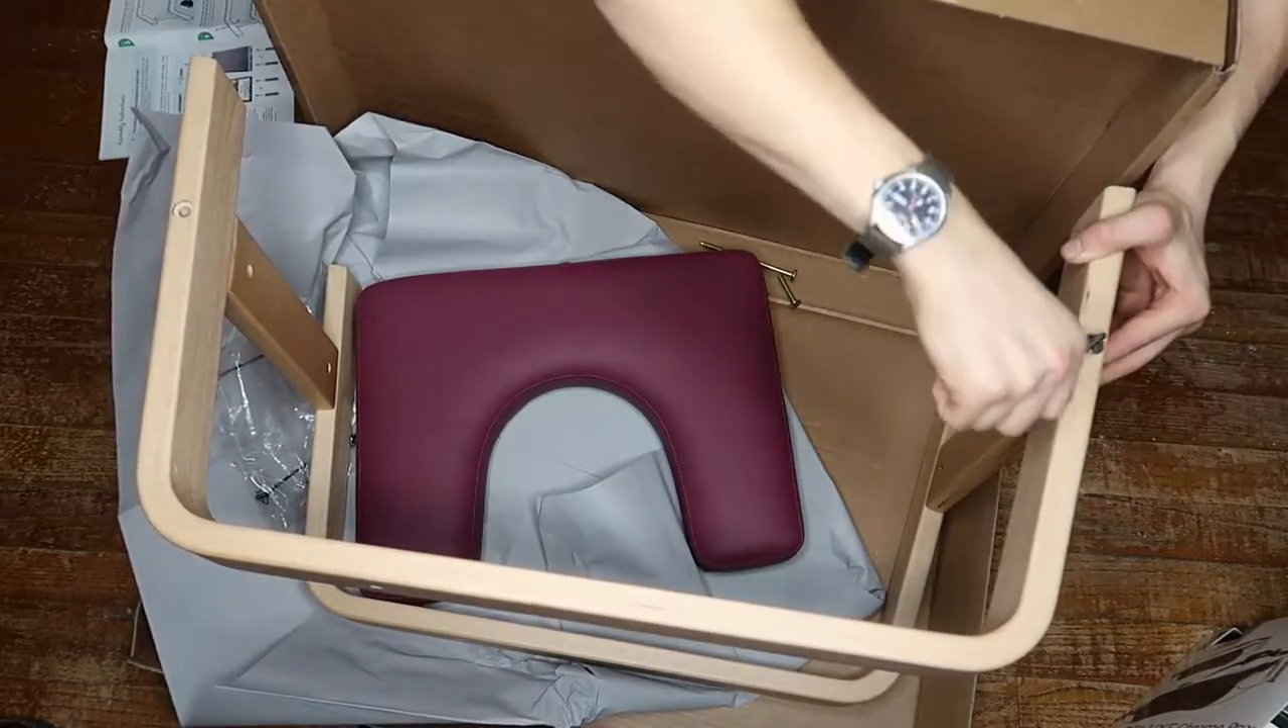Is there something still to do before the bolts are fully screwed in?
Yes.